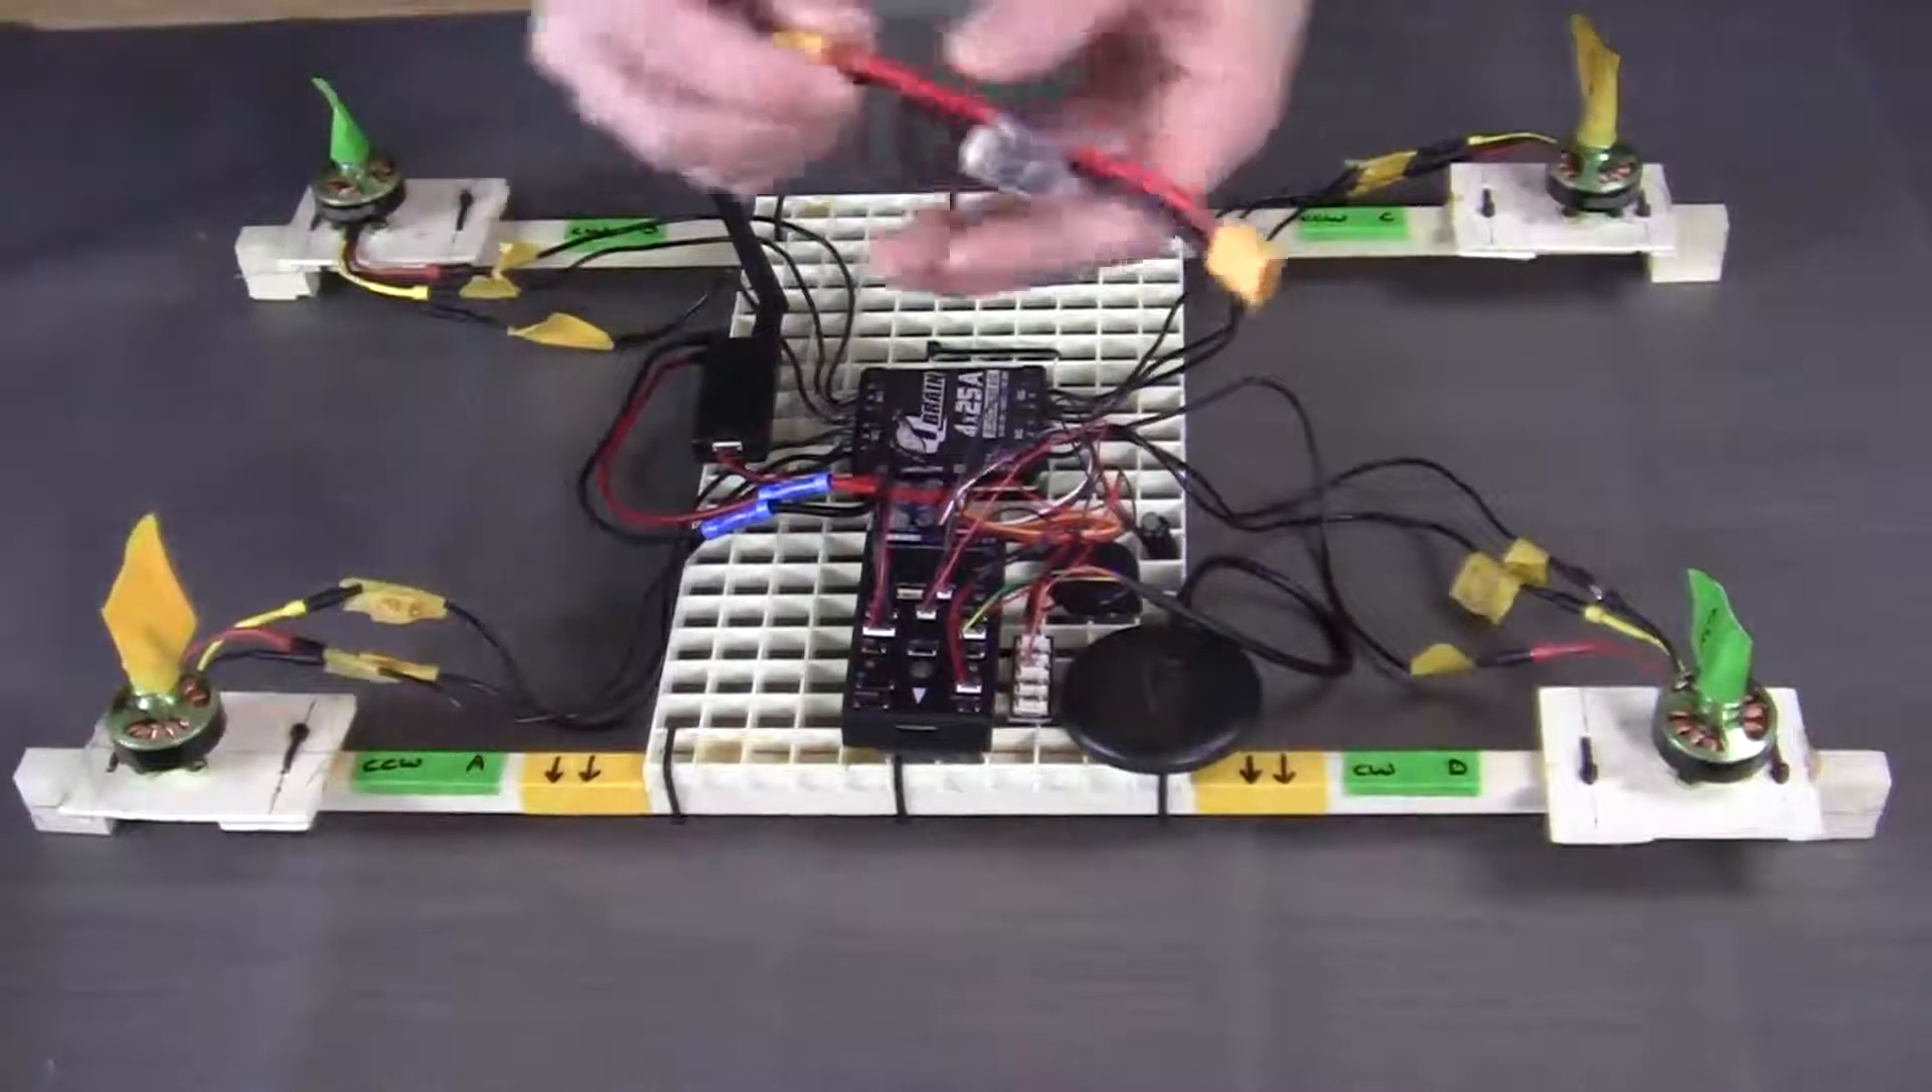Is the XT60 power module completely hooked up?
No.